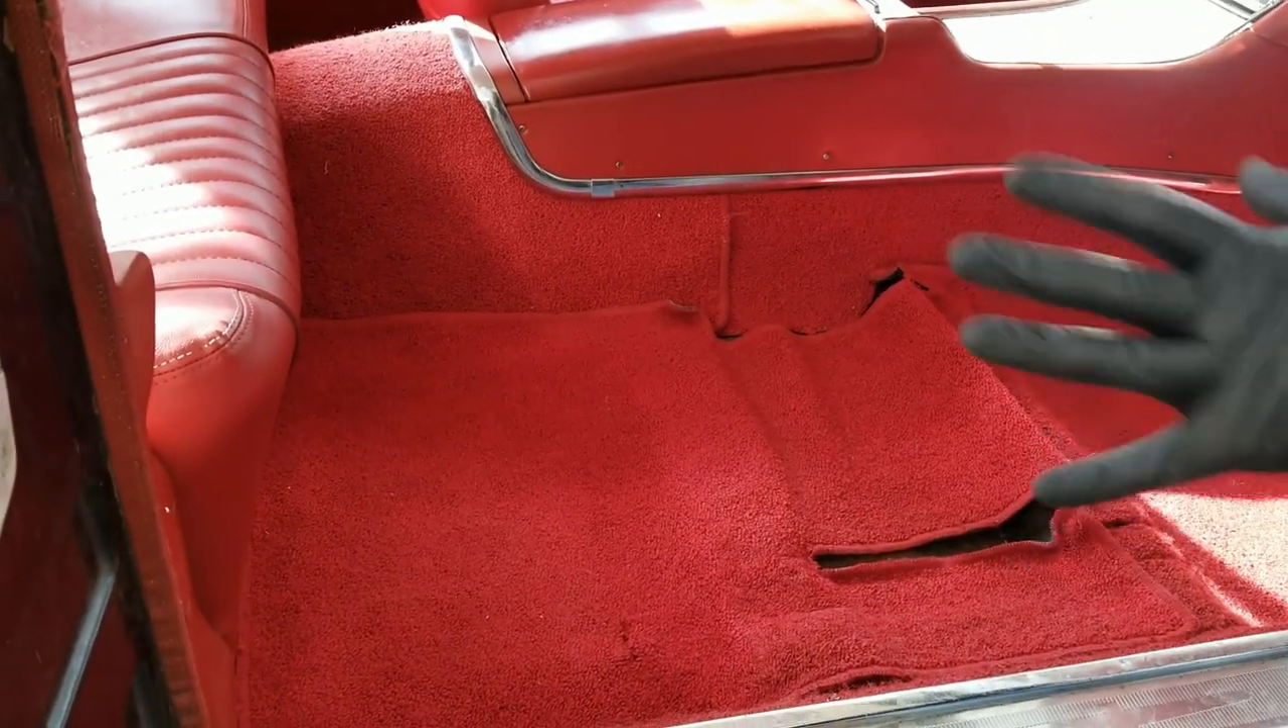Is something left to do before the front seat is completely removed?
No.